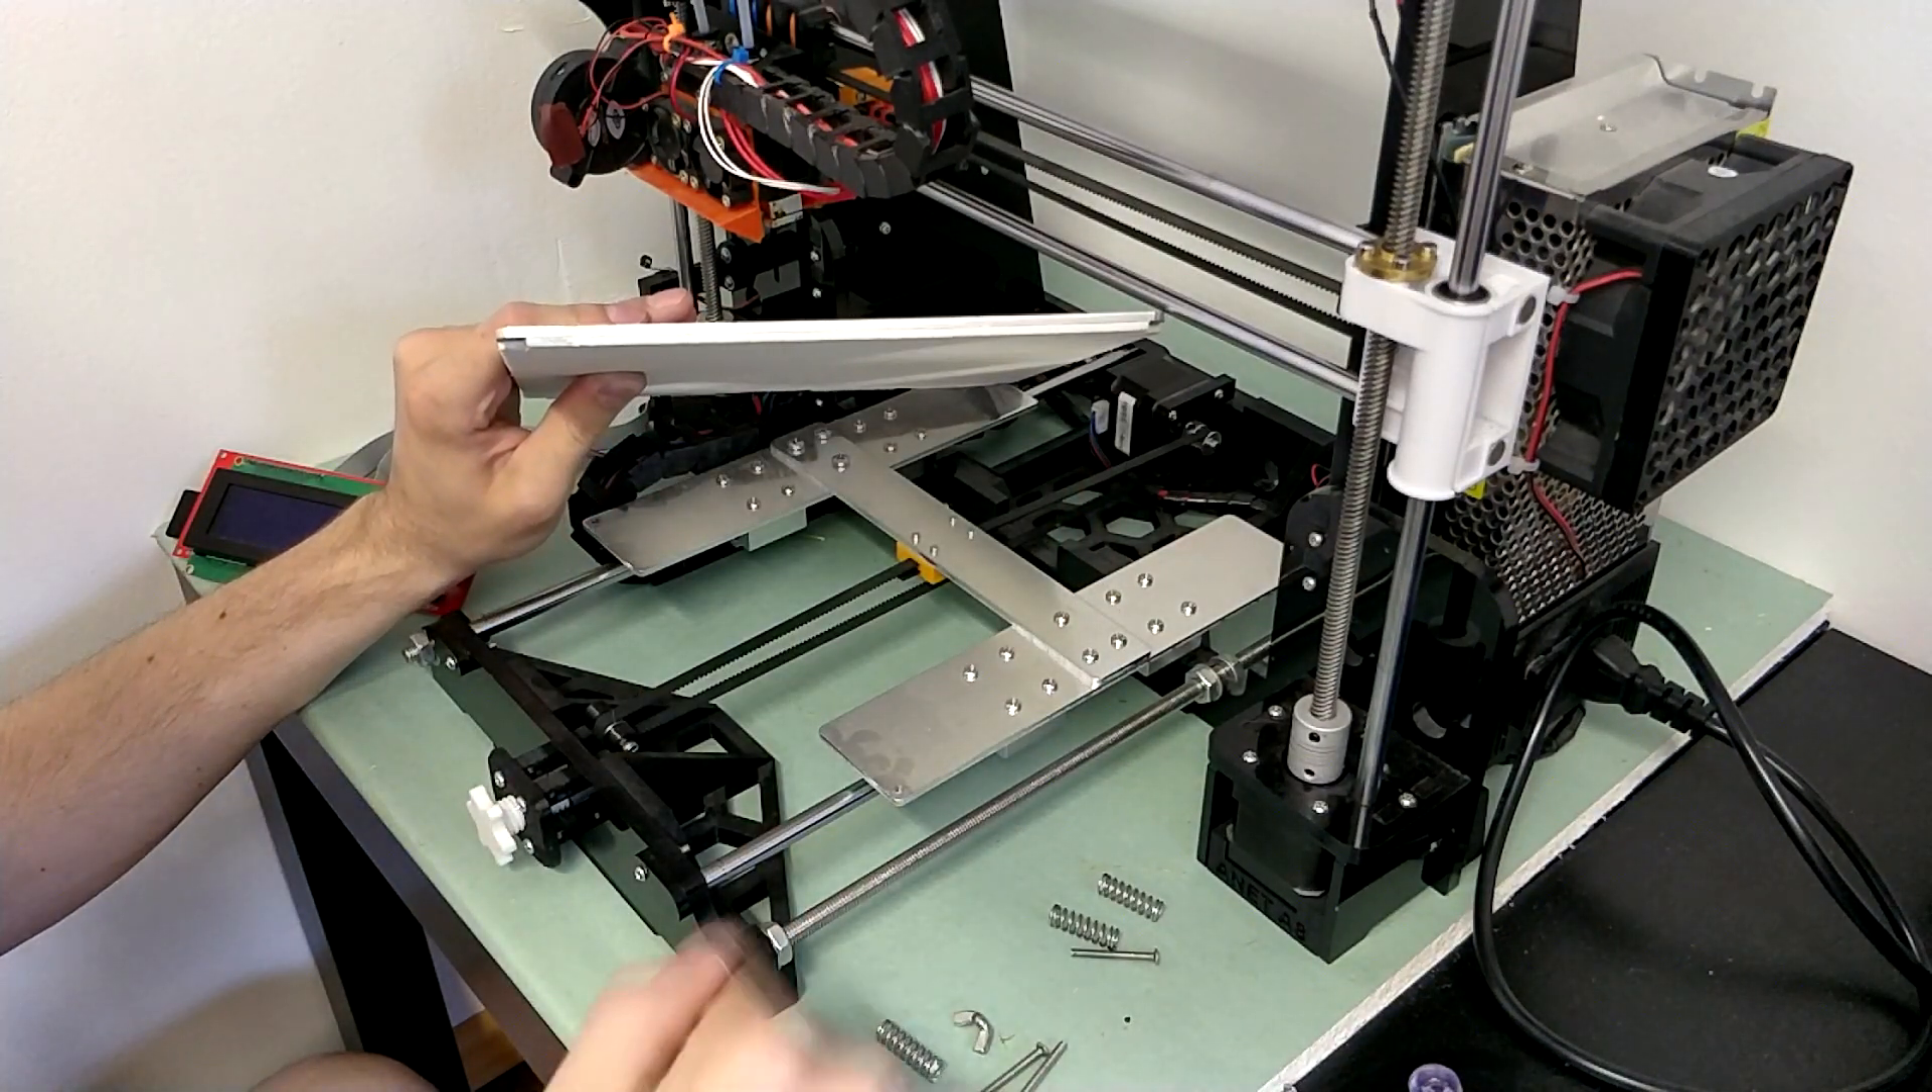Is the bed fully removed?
Yes.